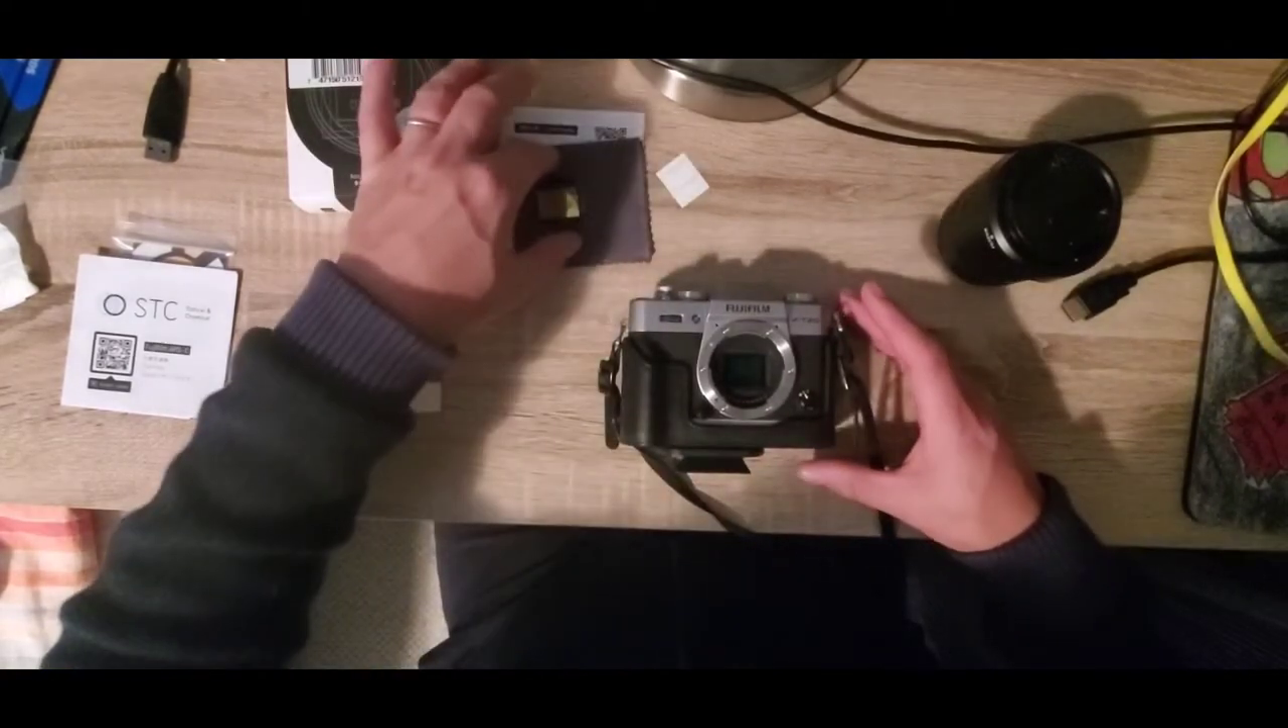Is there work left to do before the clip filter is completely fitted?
Yes.